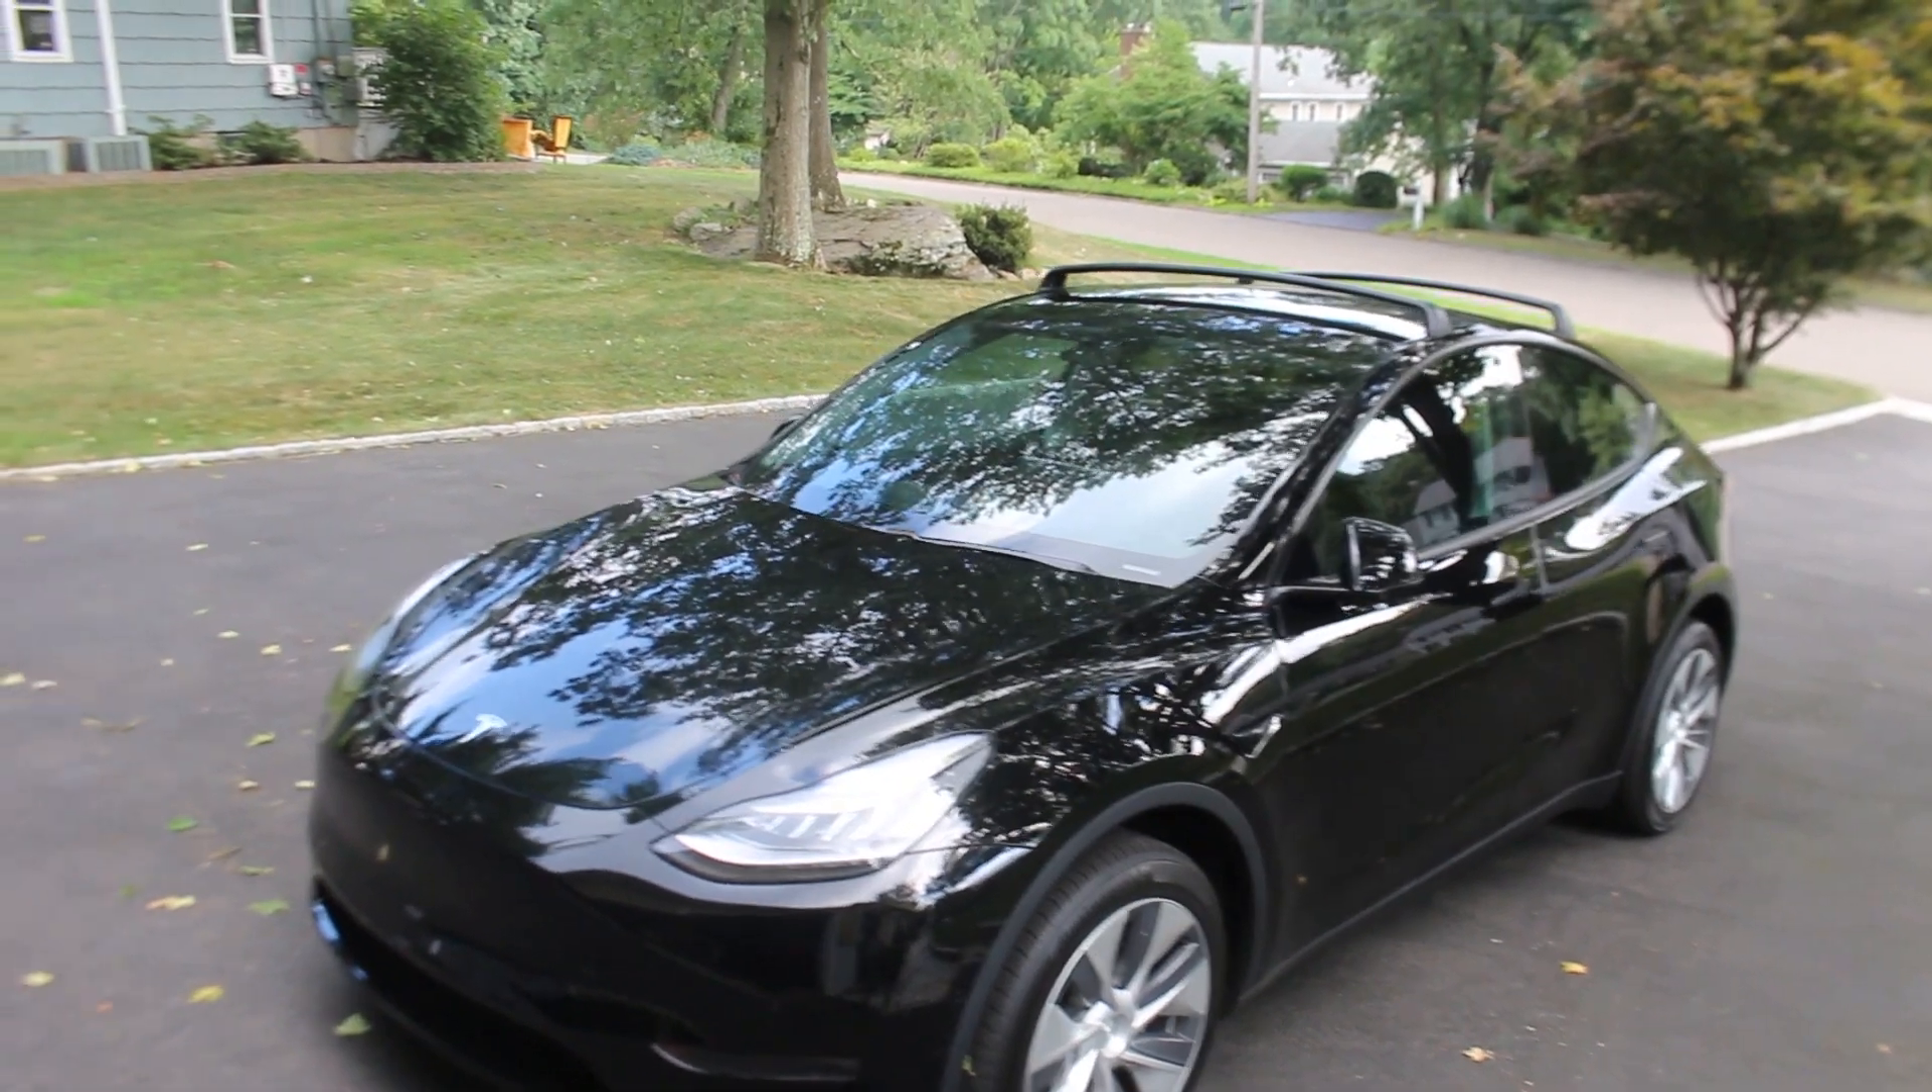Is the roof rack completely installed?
Yes.